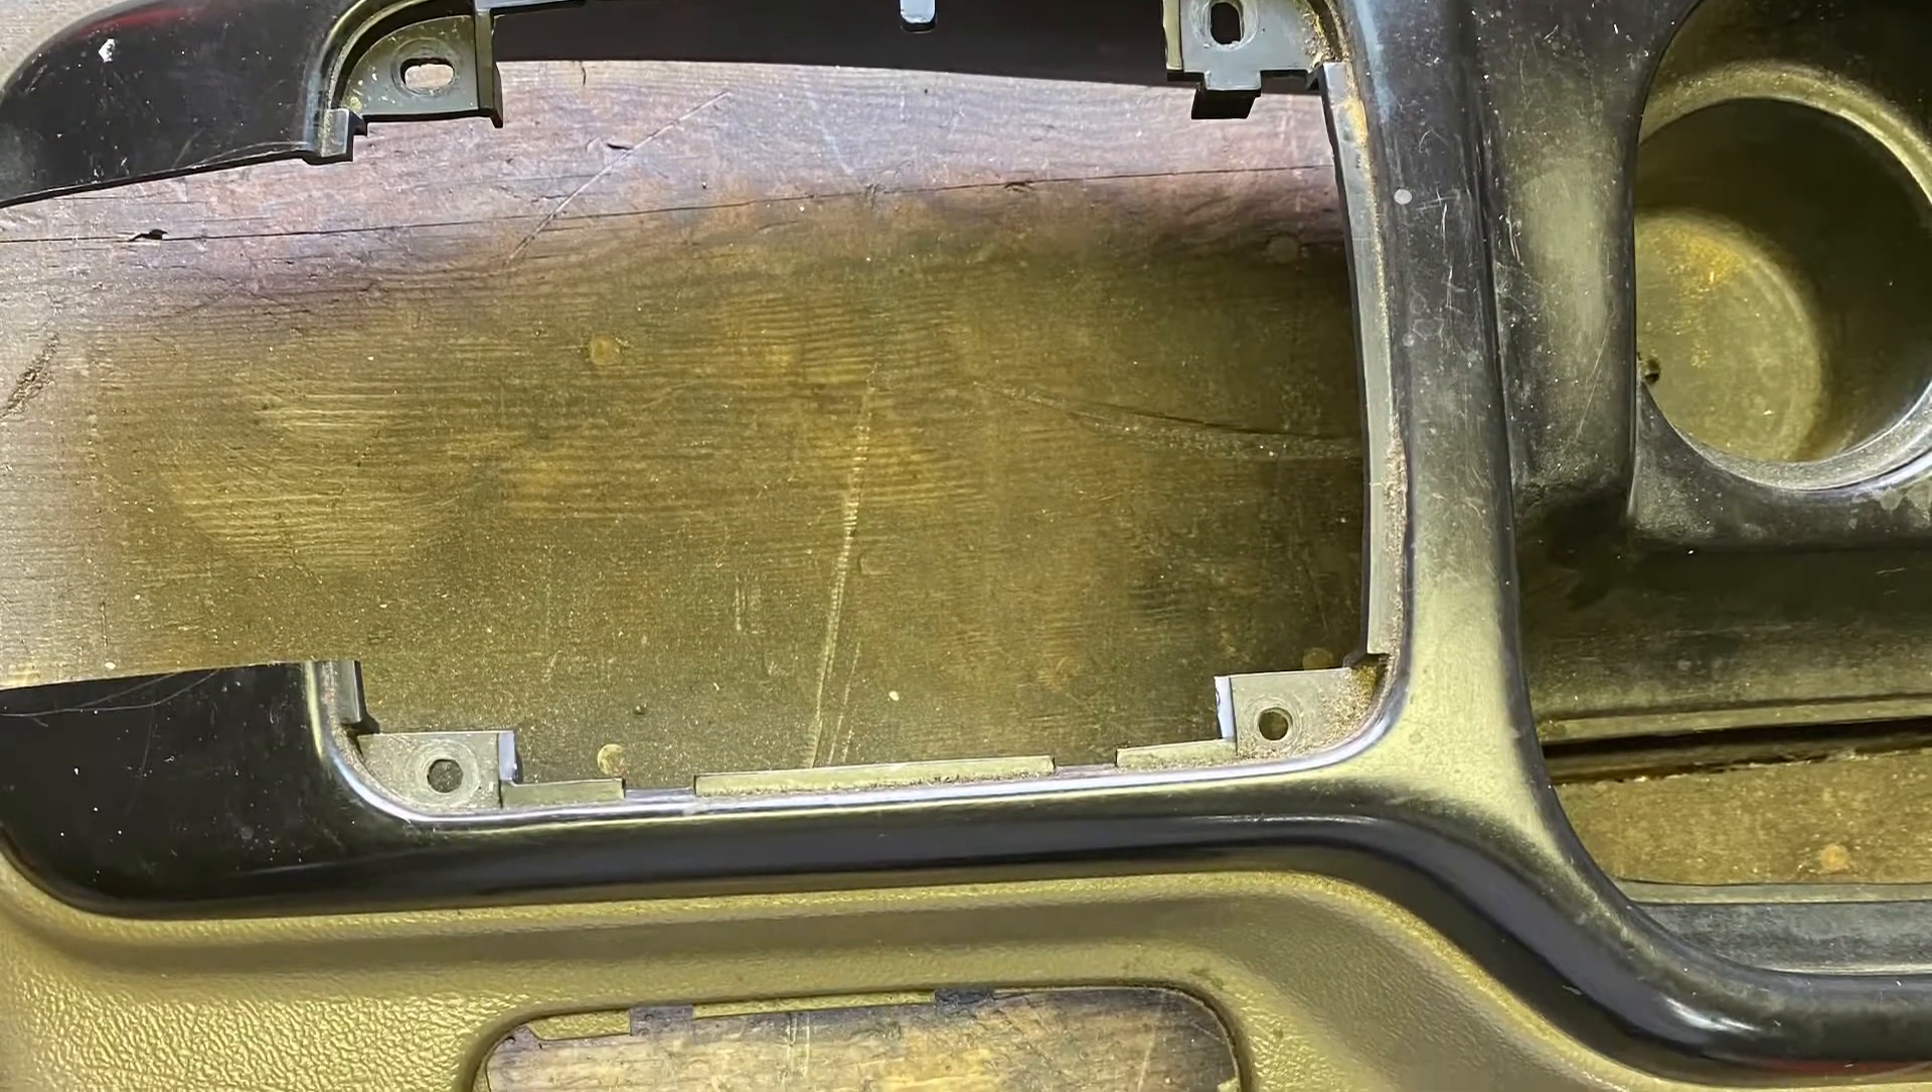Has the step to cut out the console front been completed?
Yes.